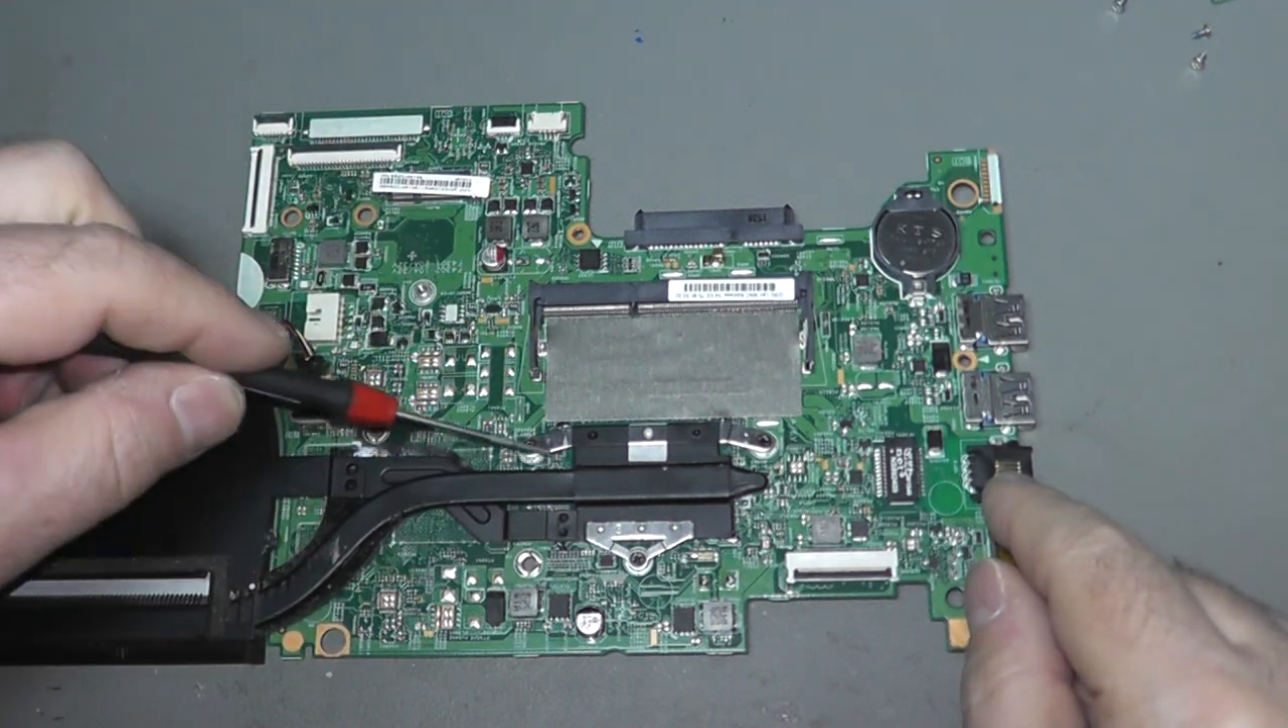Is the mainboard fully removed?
Yes.